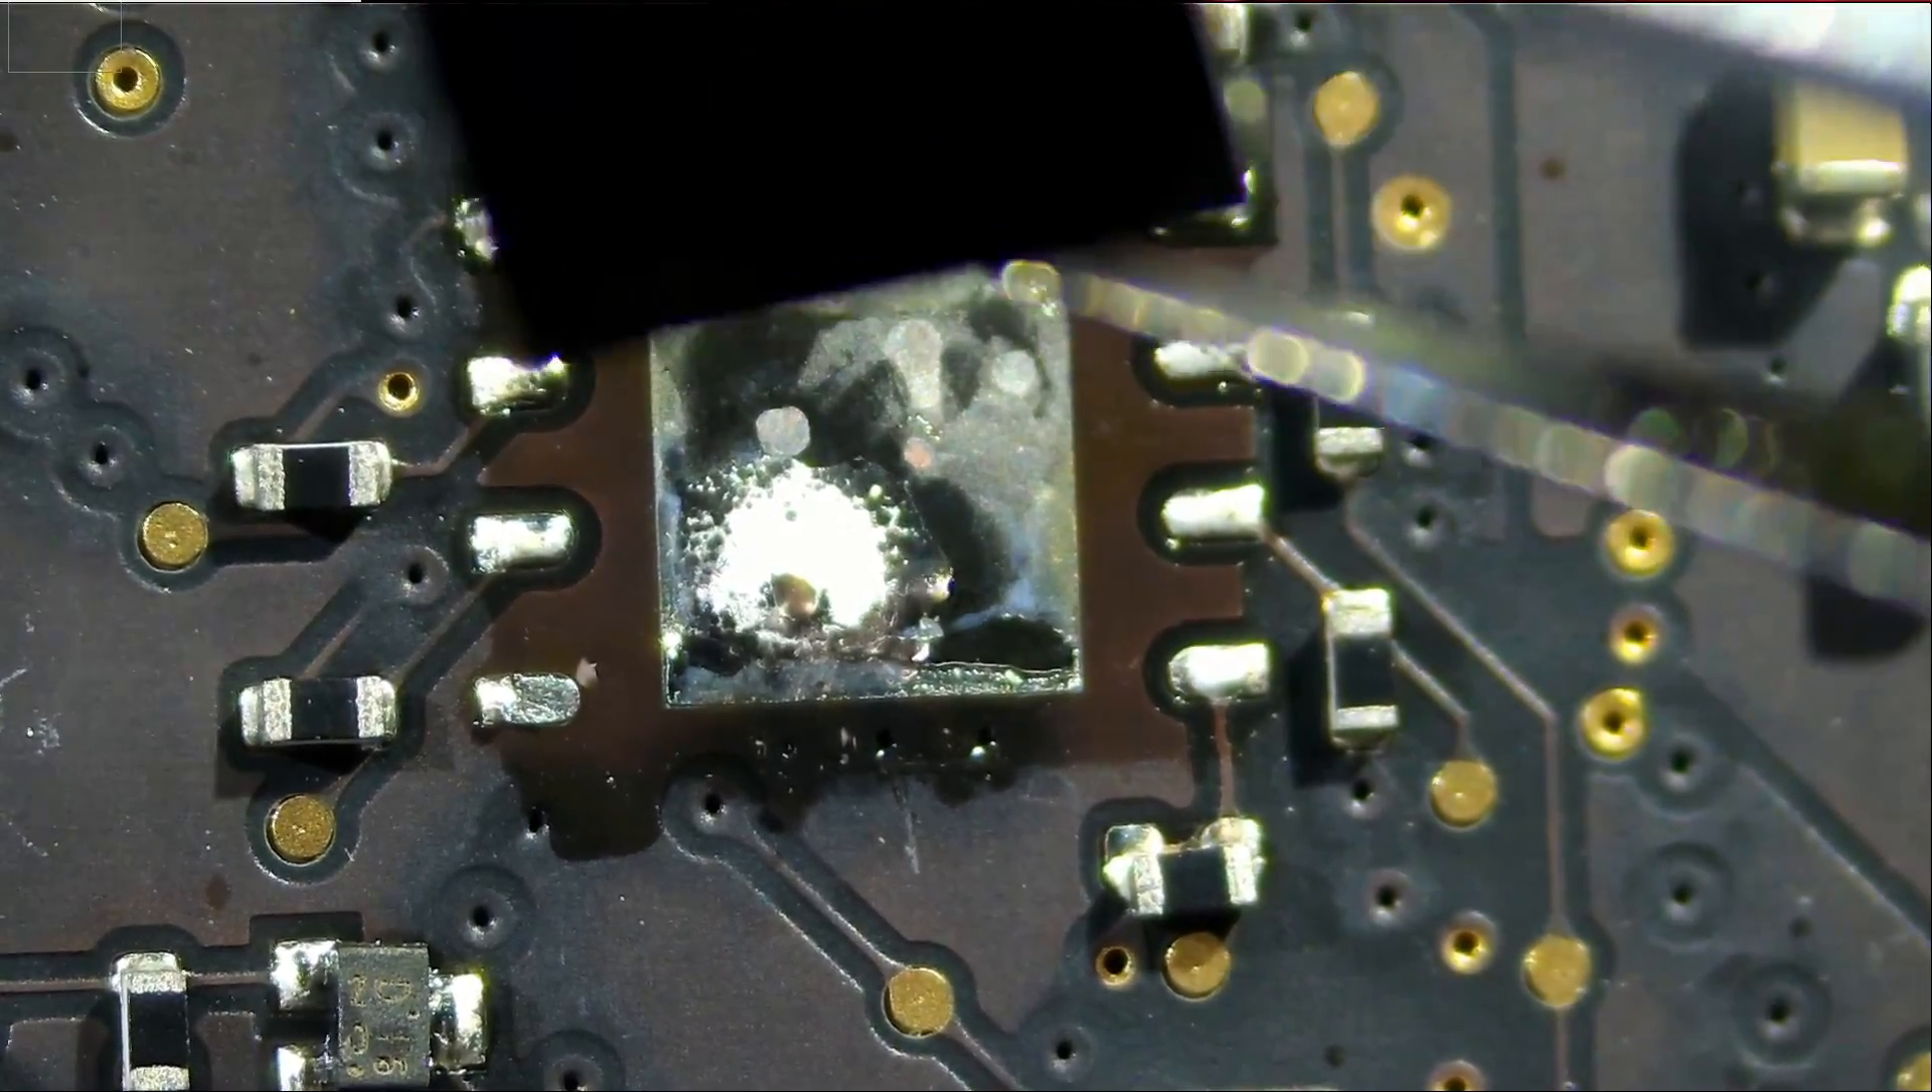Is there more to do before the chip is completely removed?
No.